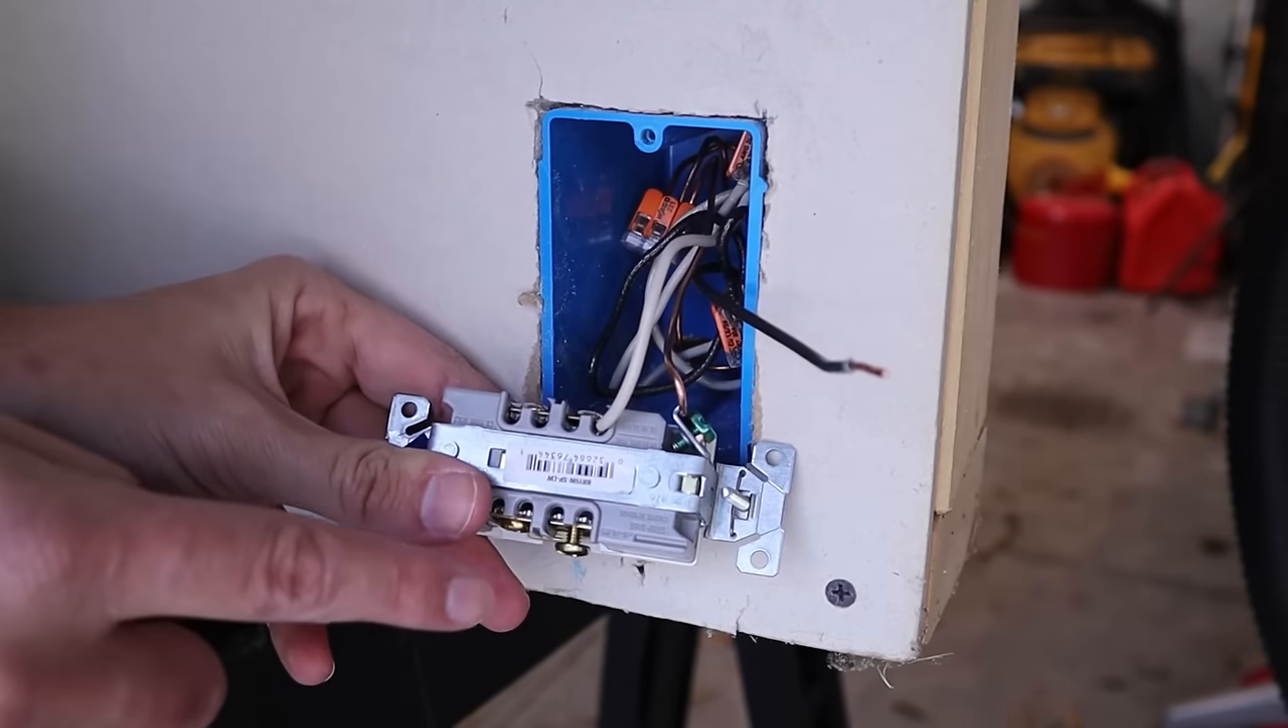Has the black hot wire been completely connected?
No.